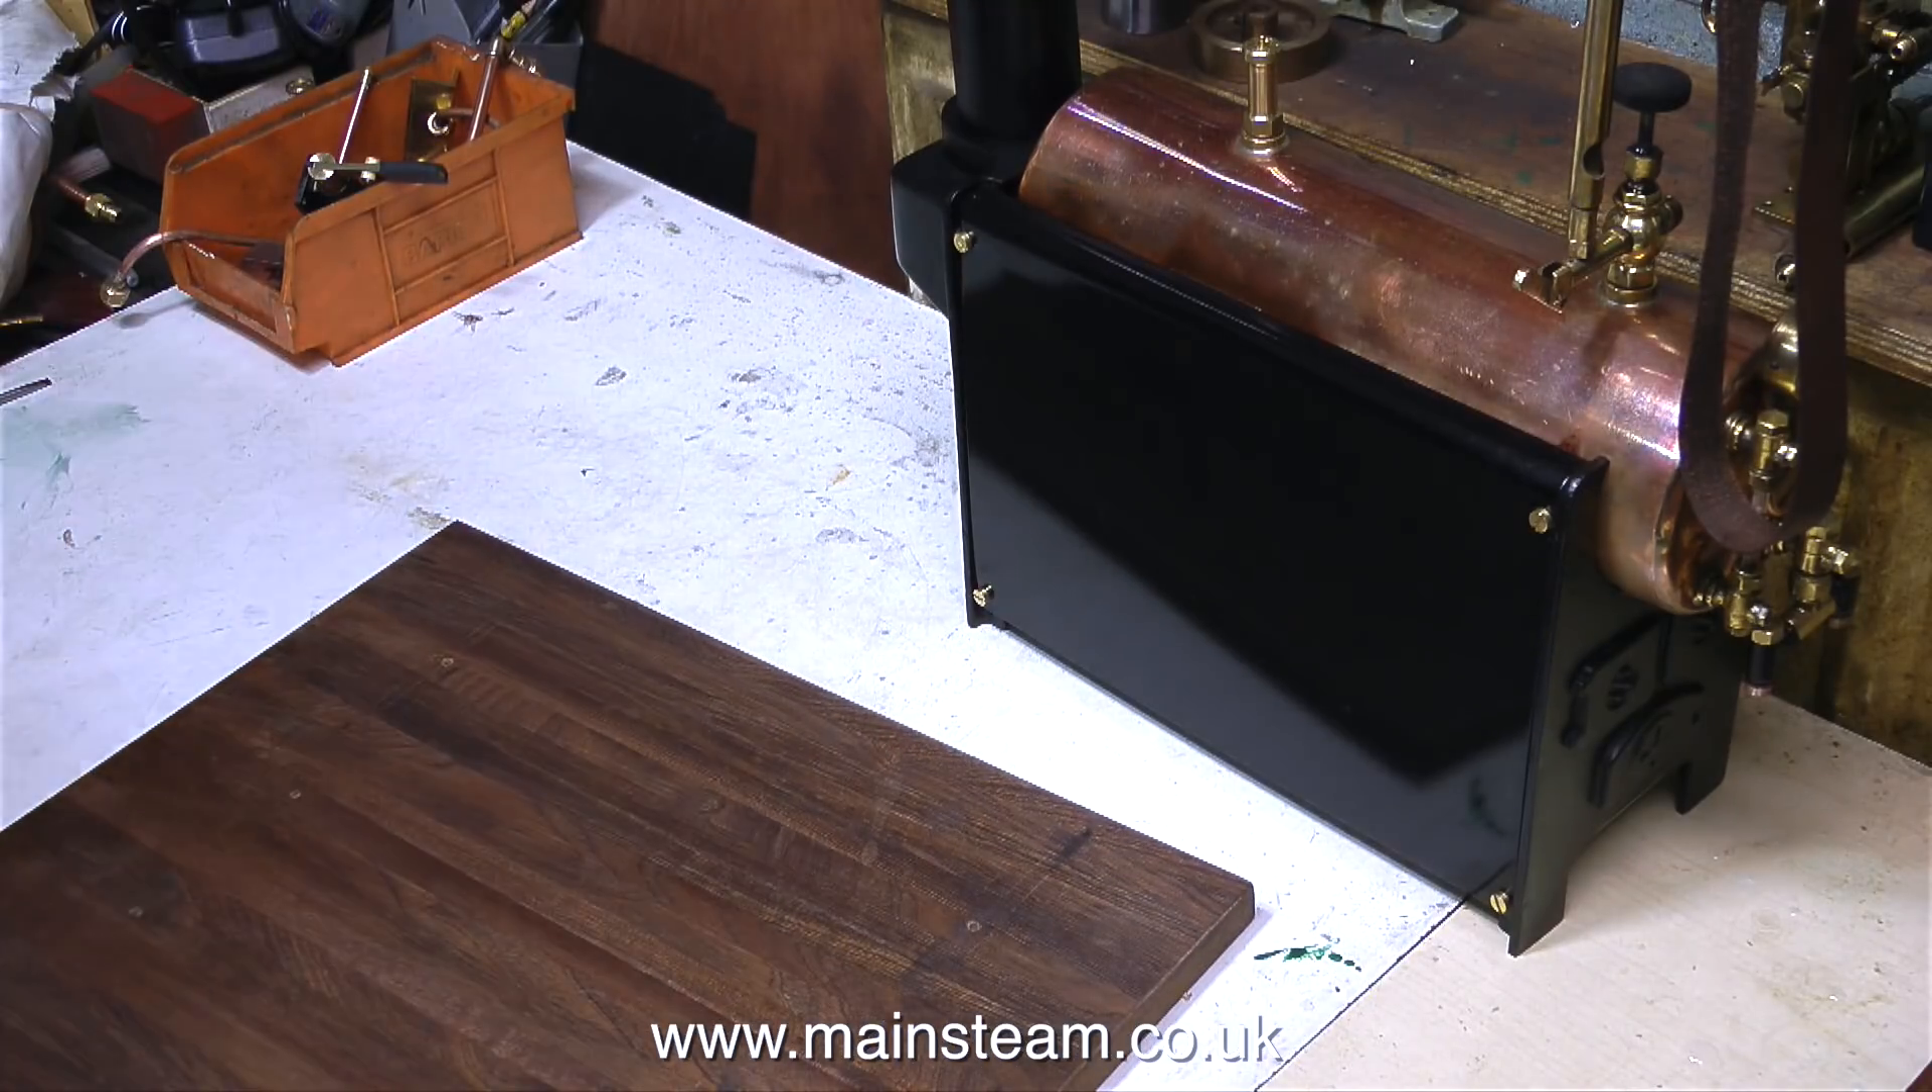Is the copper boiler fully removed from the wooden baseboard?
Yes.